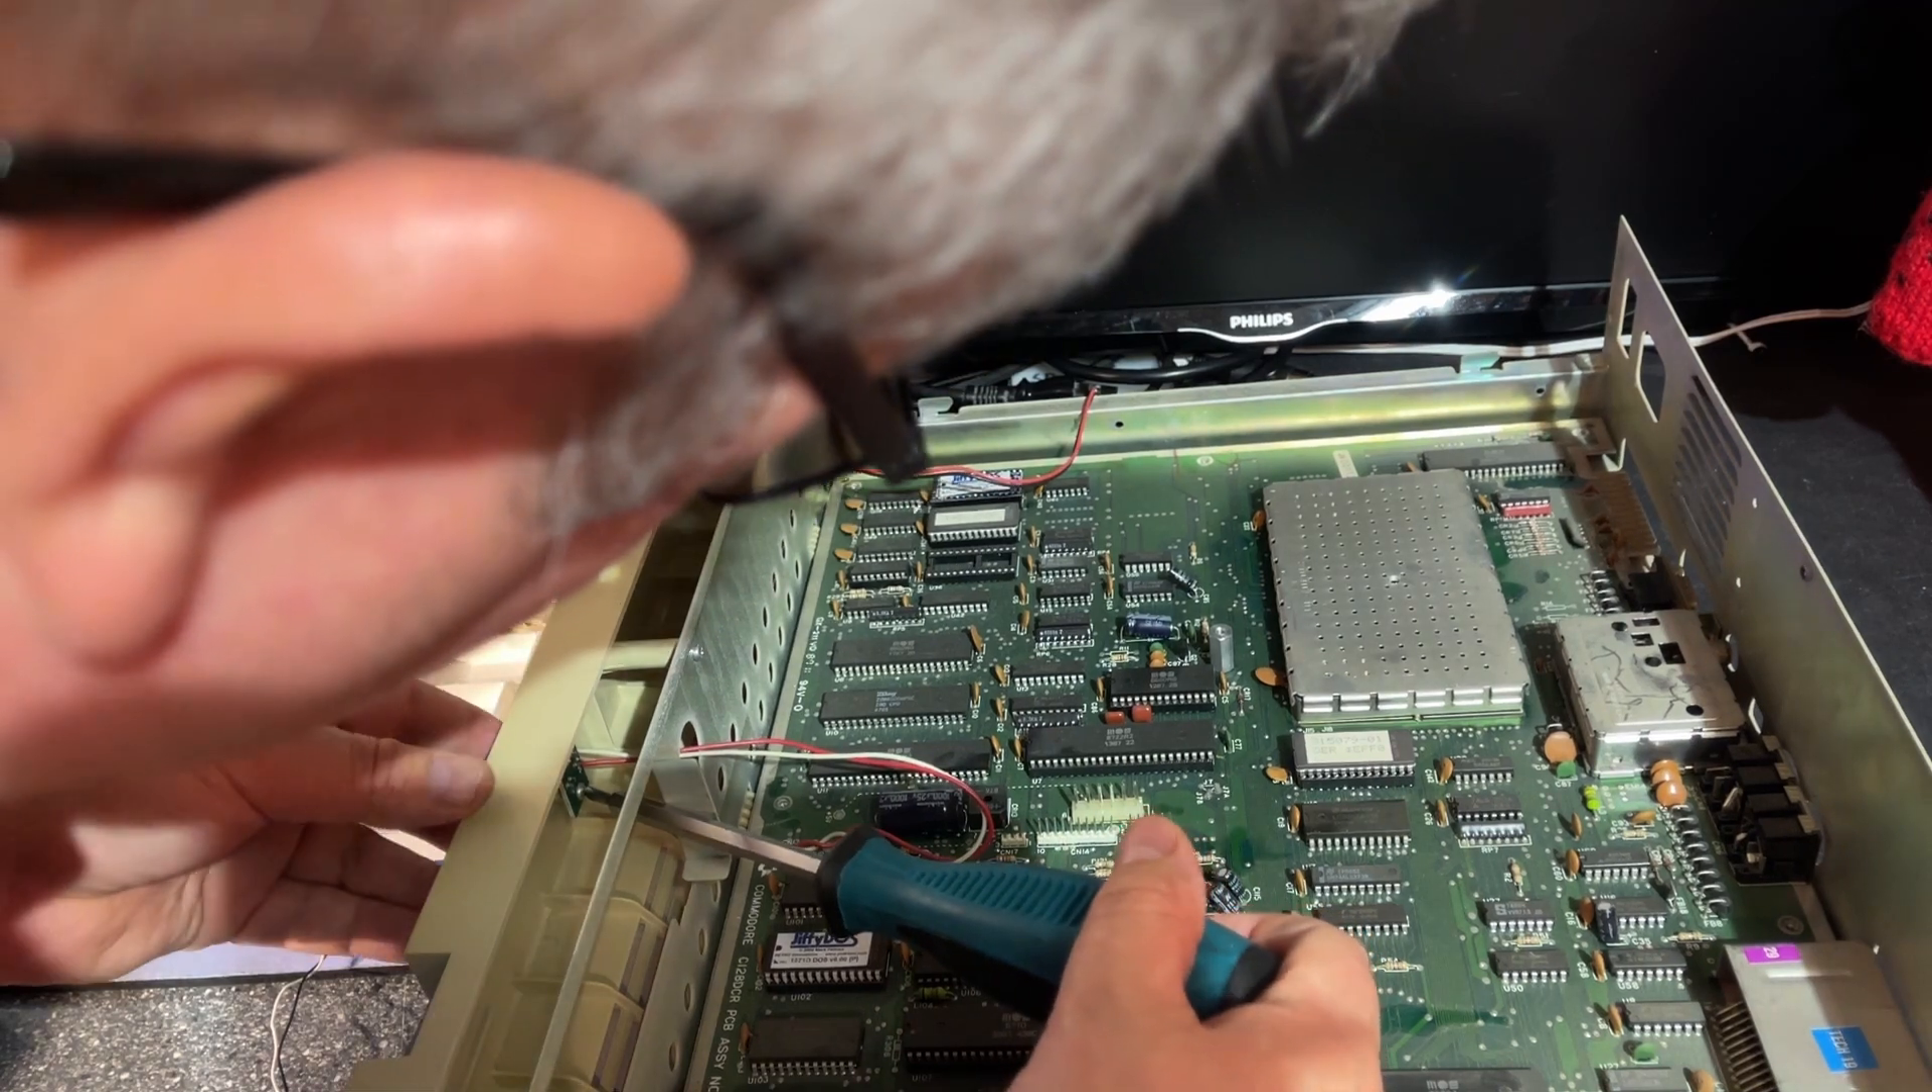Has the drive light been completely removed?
No.